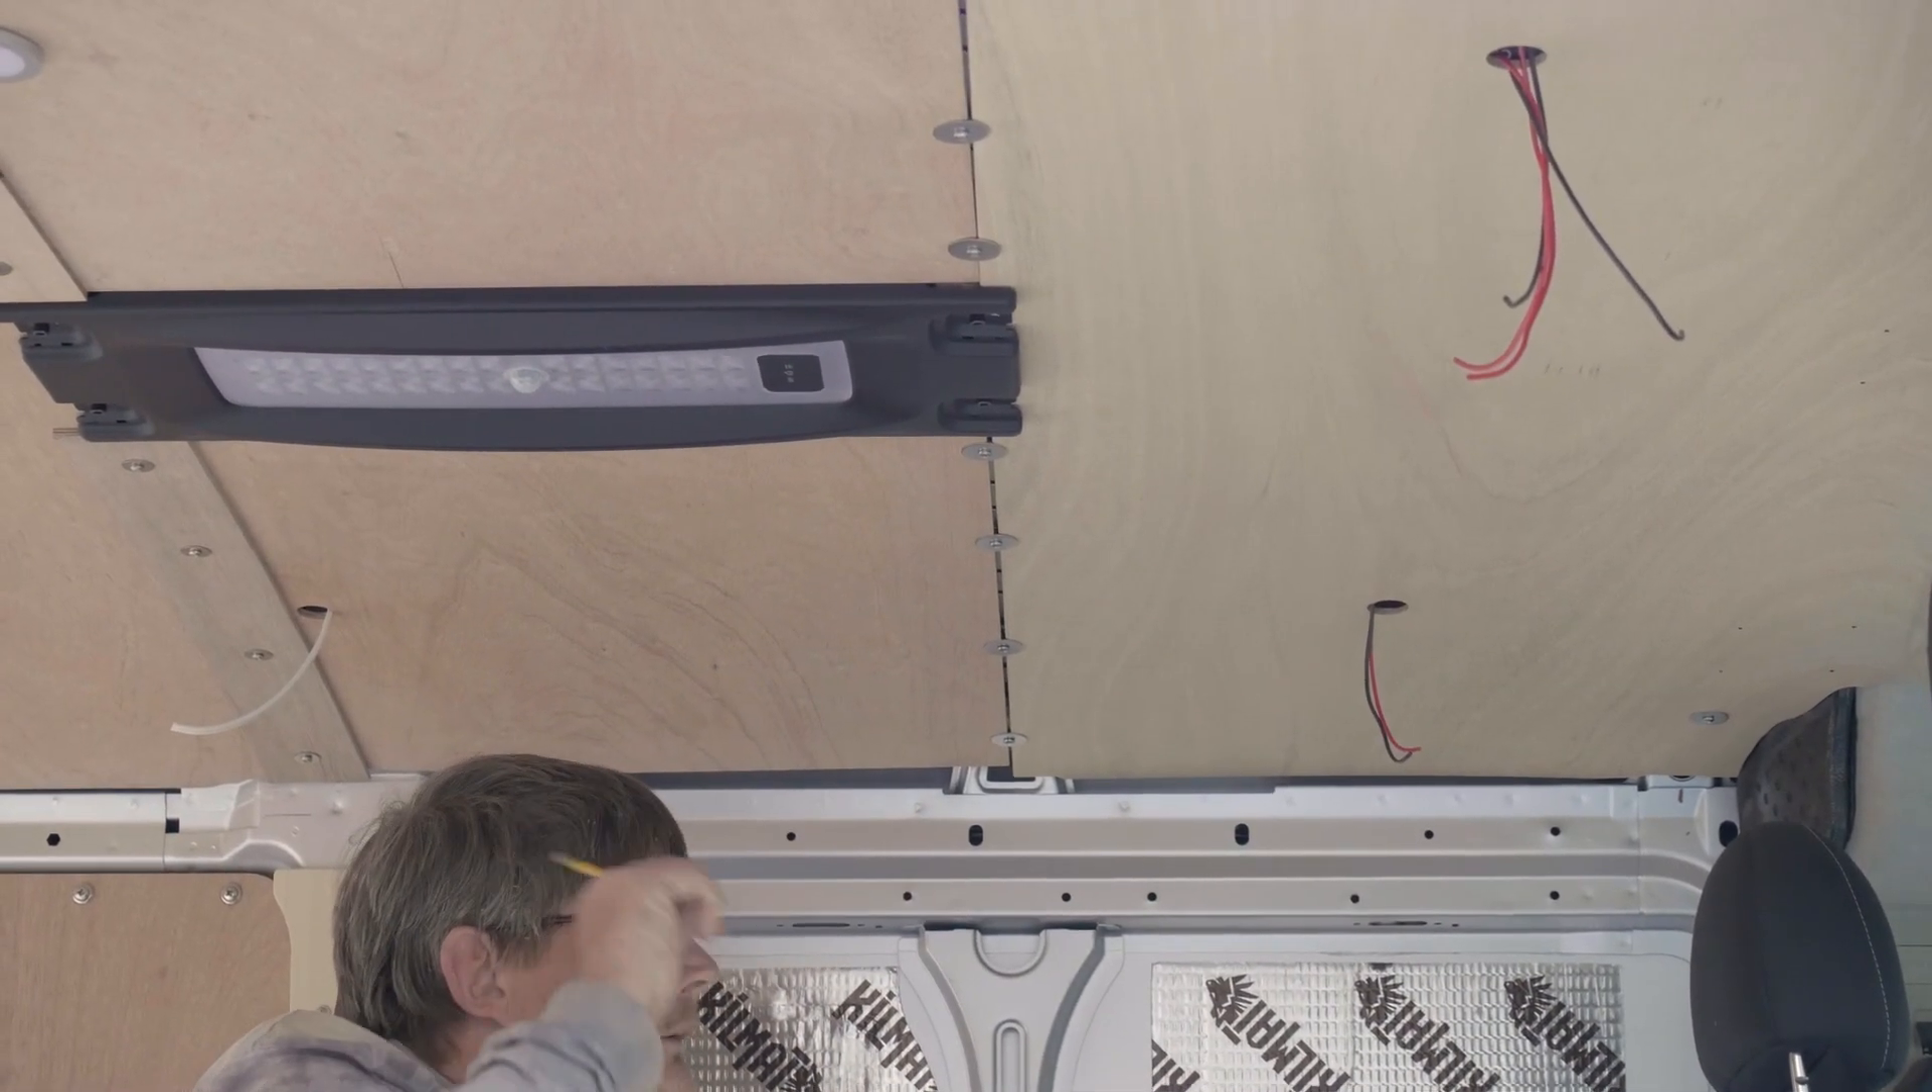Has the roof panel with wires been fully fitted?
Yes.